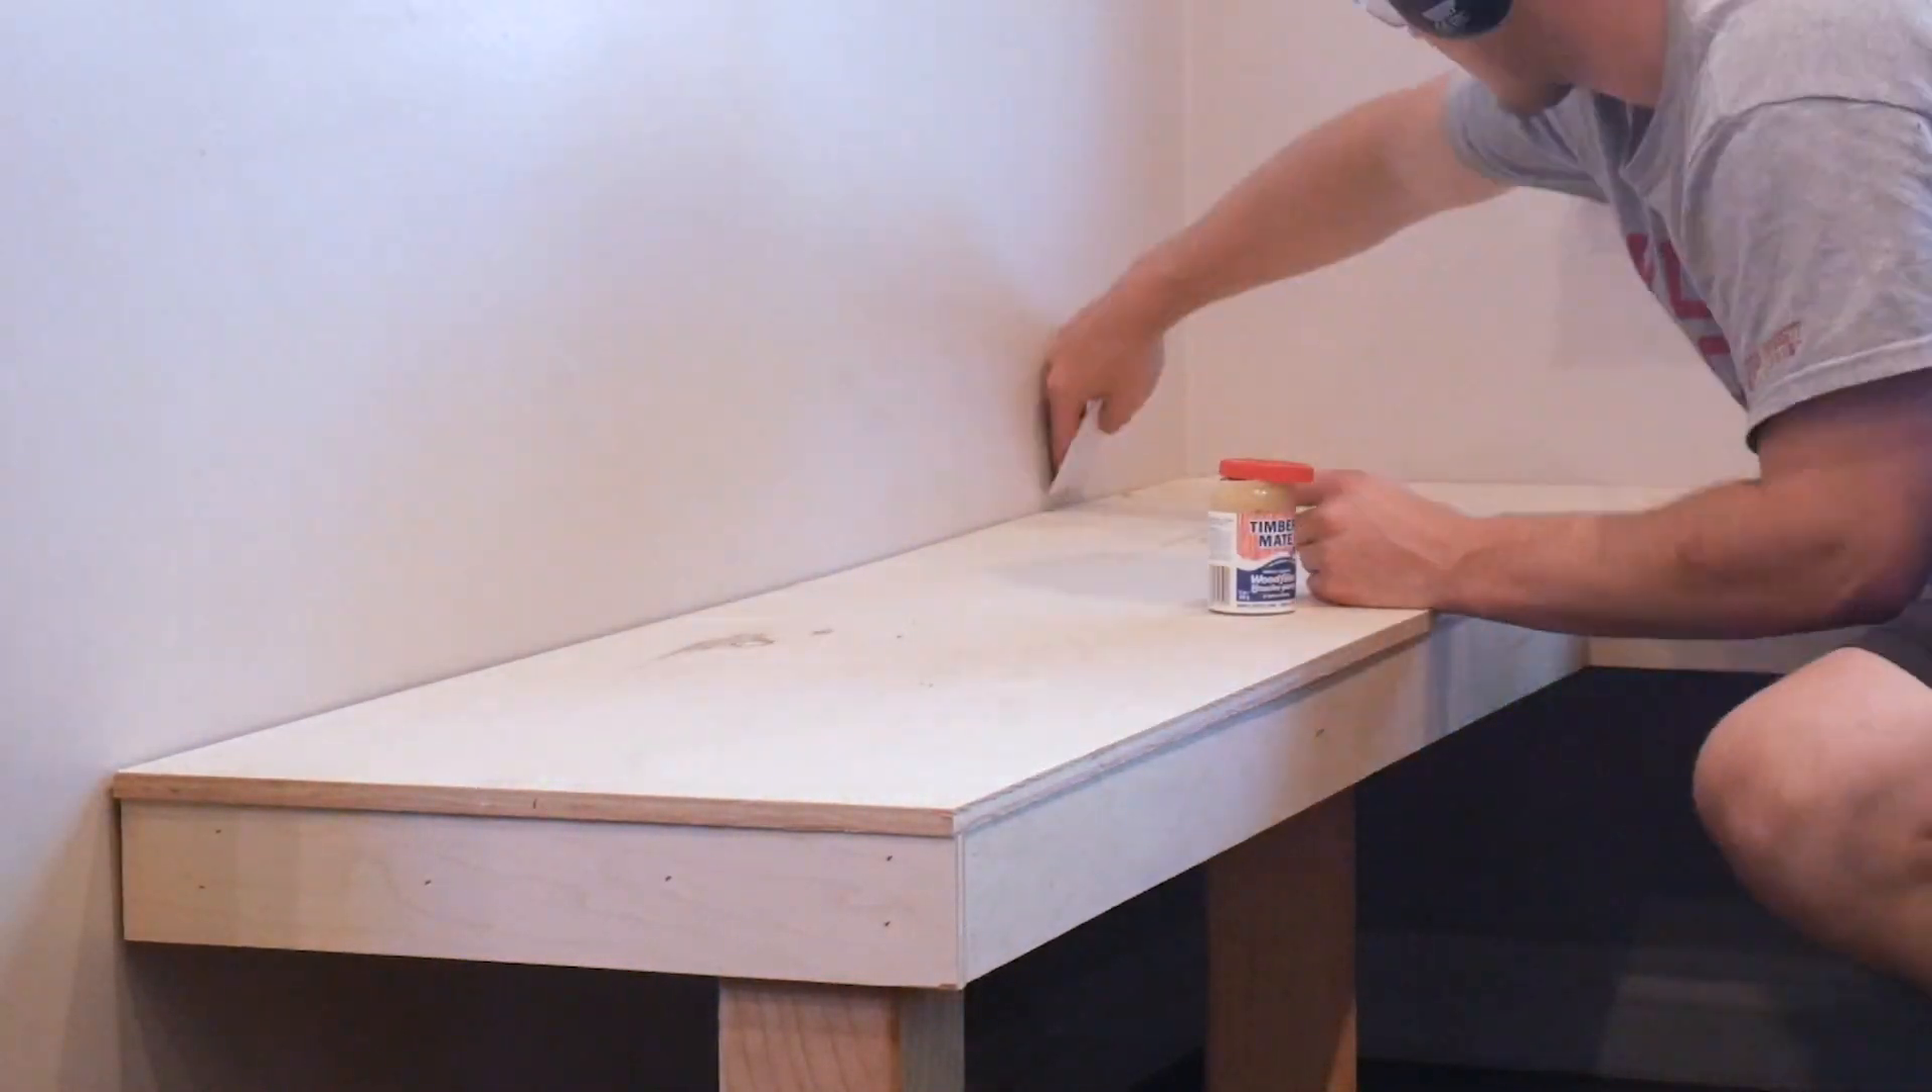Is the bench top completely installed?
Yes.